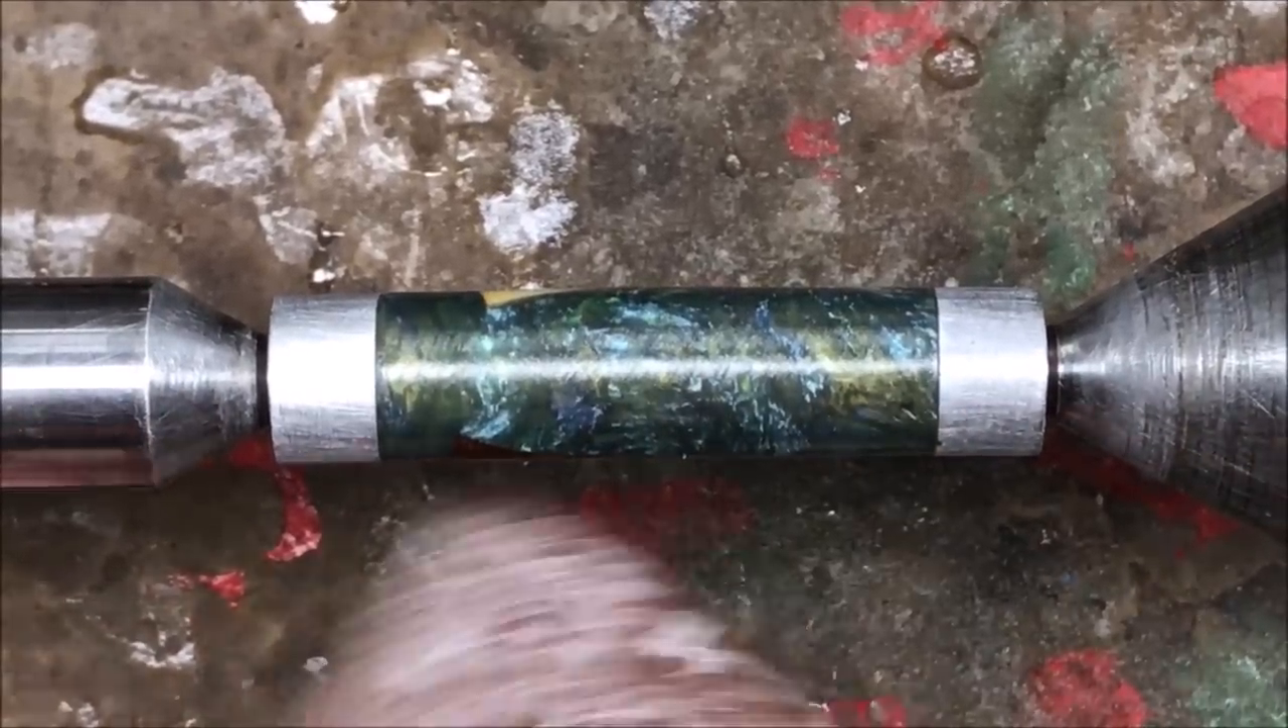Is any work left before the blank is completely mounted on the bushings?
No.